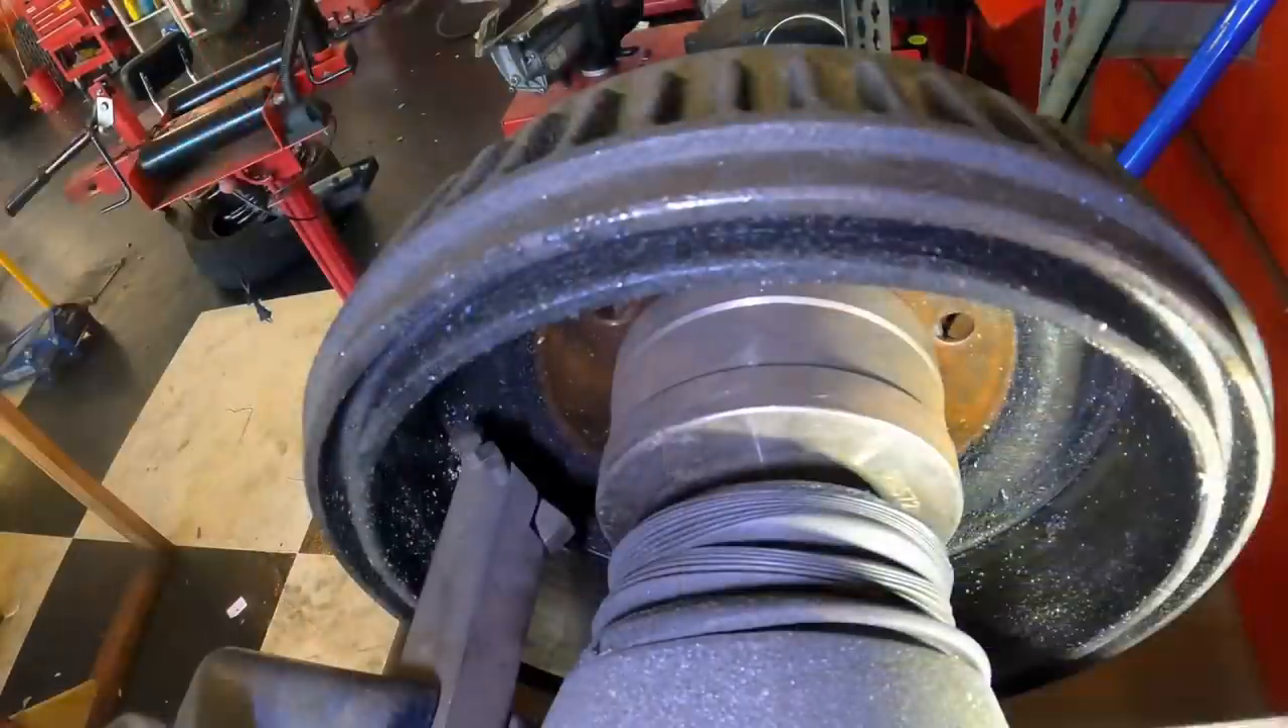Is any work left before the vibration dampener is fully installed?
Yes.